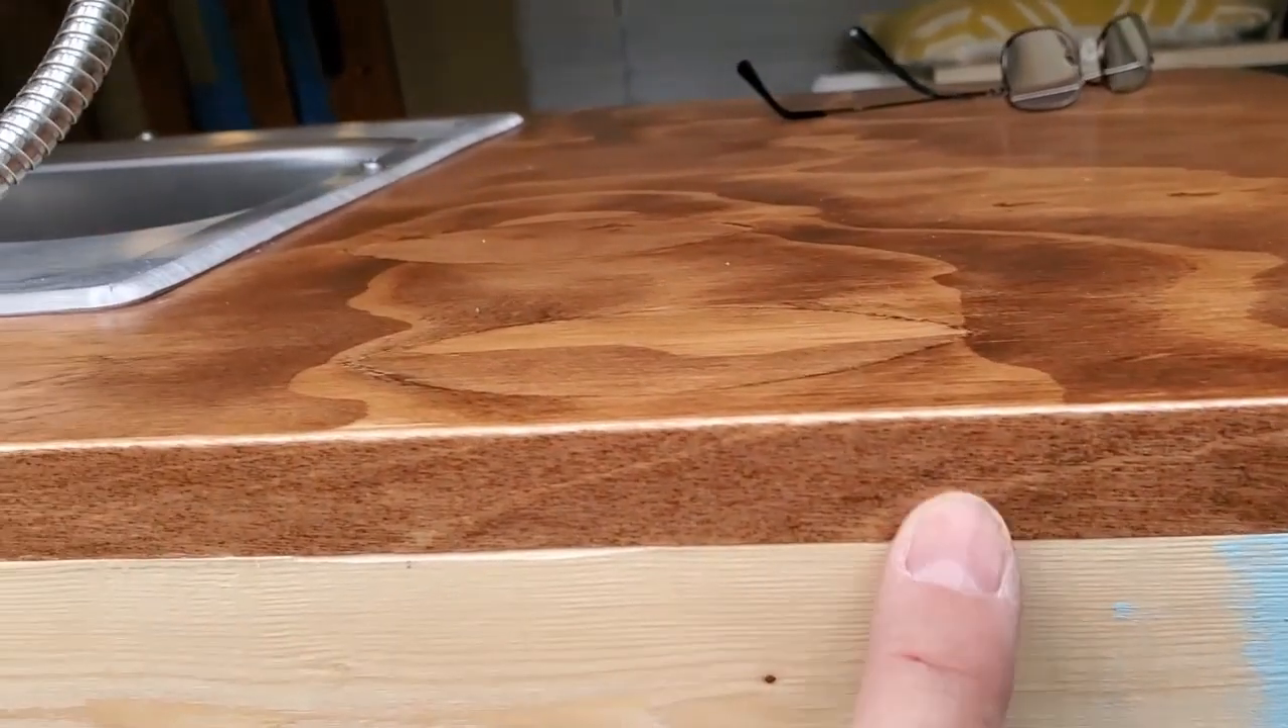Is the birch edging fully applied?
Yes.